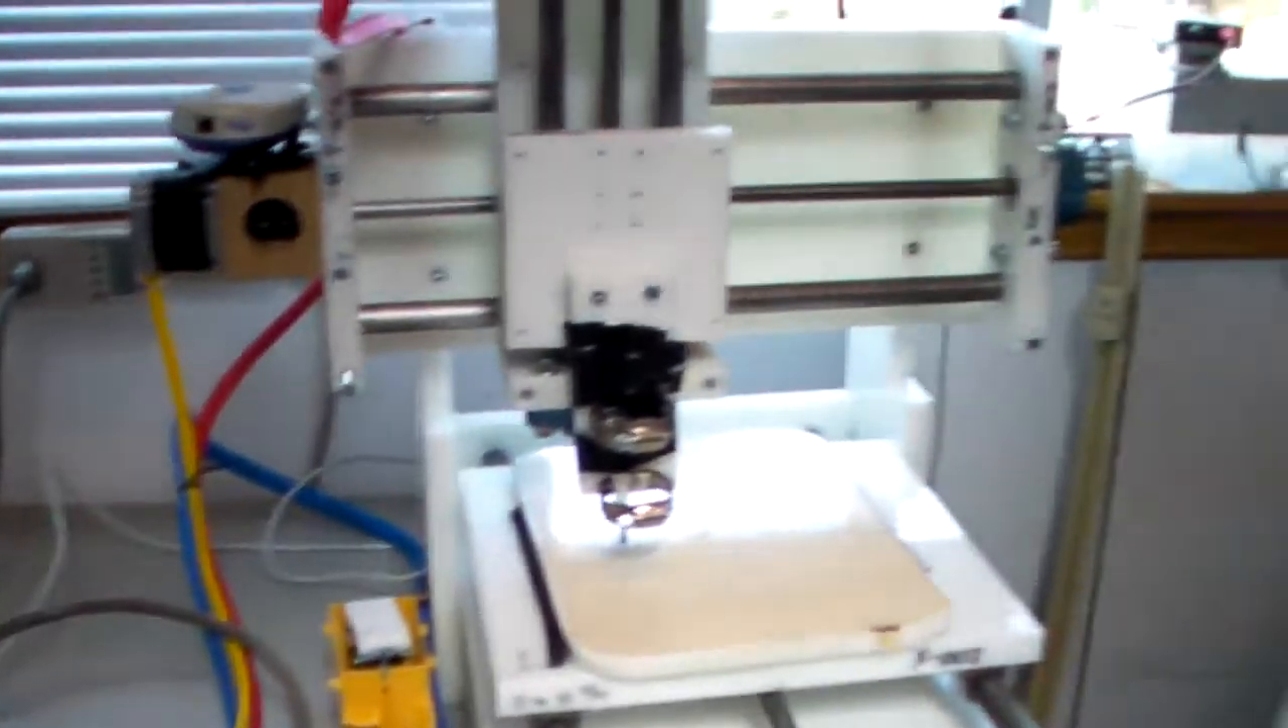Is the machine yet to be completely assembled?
No.